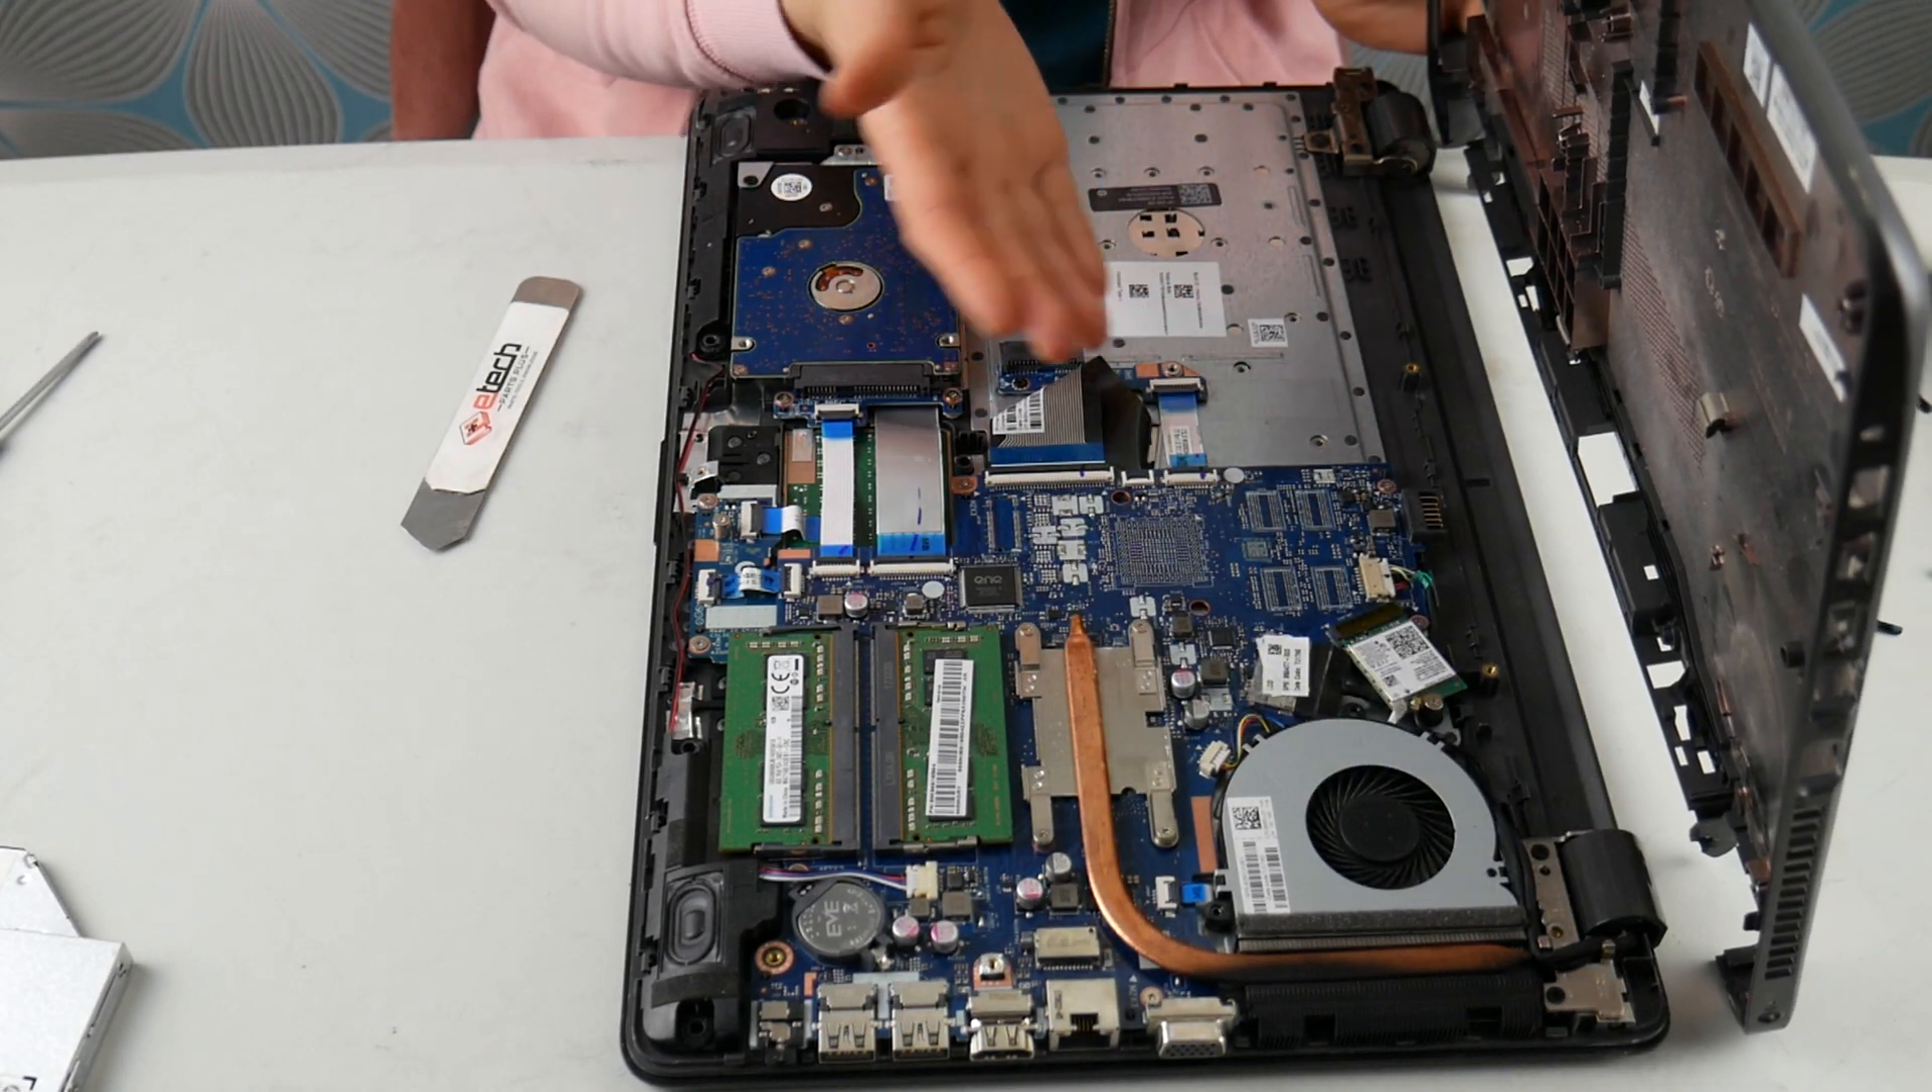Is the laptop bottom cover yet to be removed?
No.